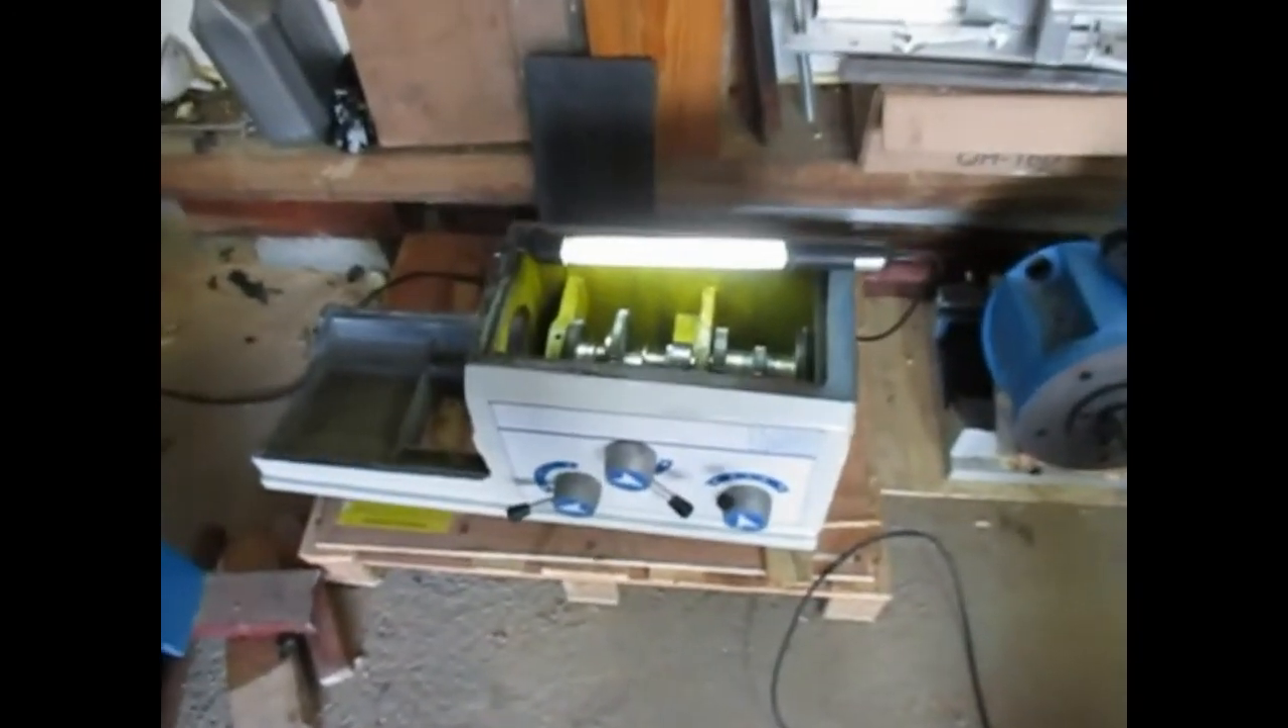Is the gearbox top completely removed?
Yes.